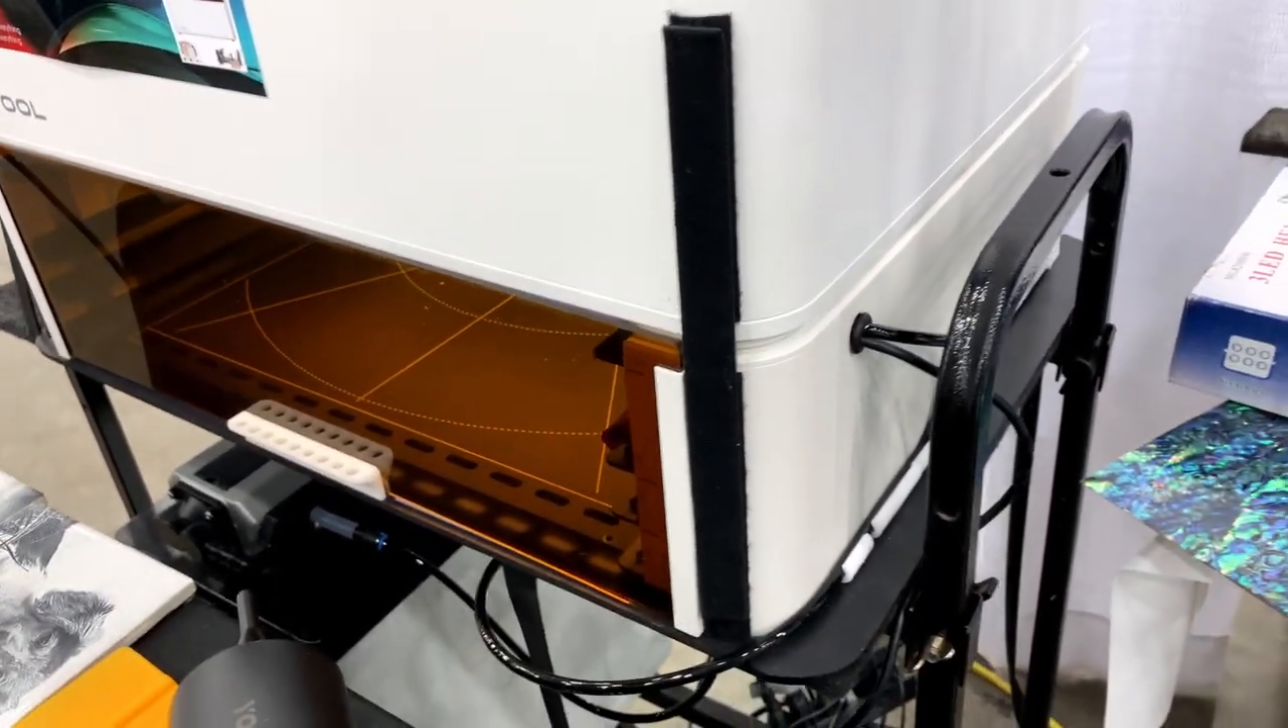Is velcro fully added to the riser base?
Yes.